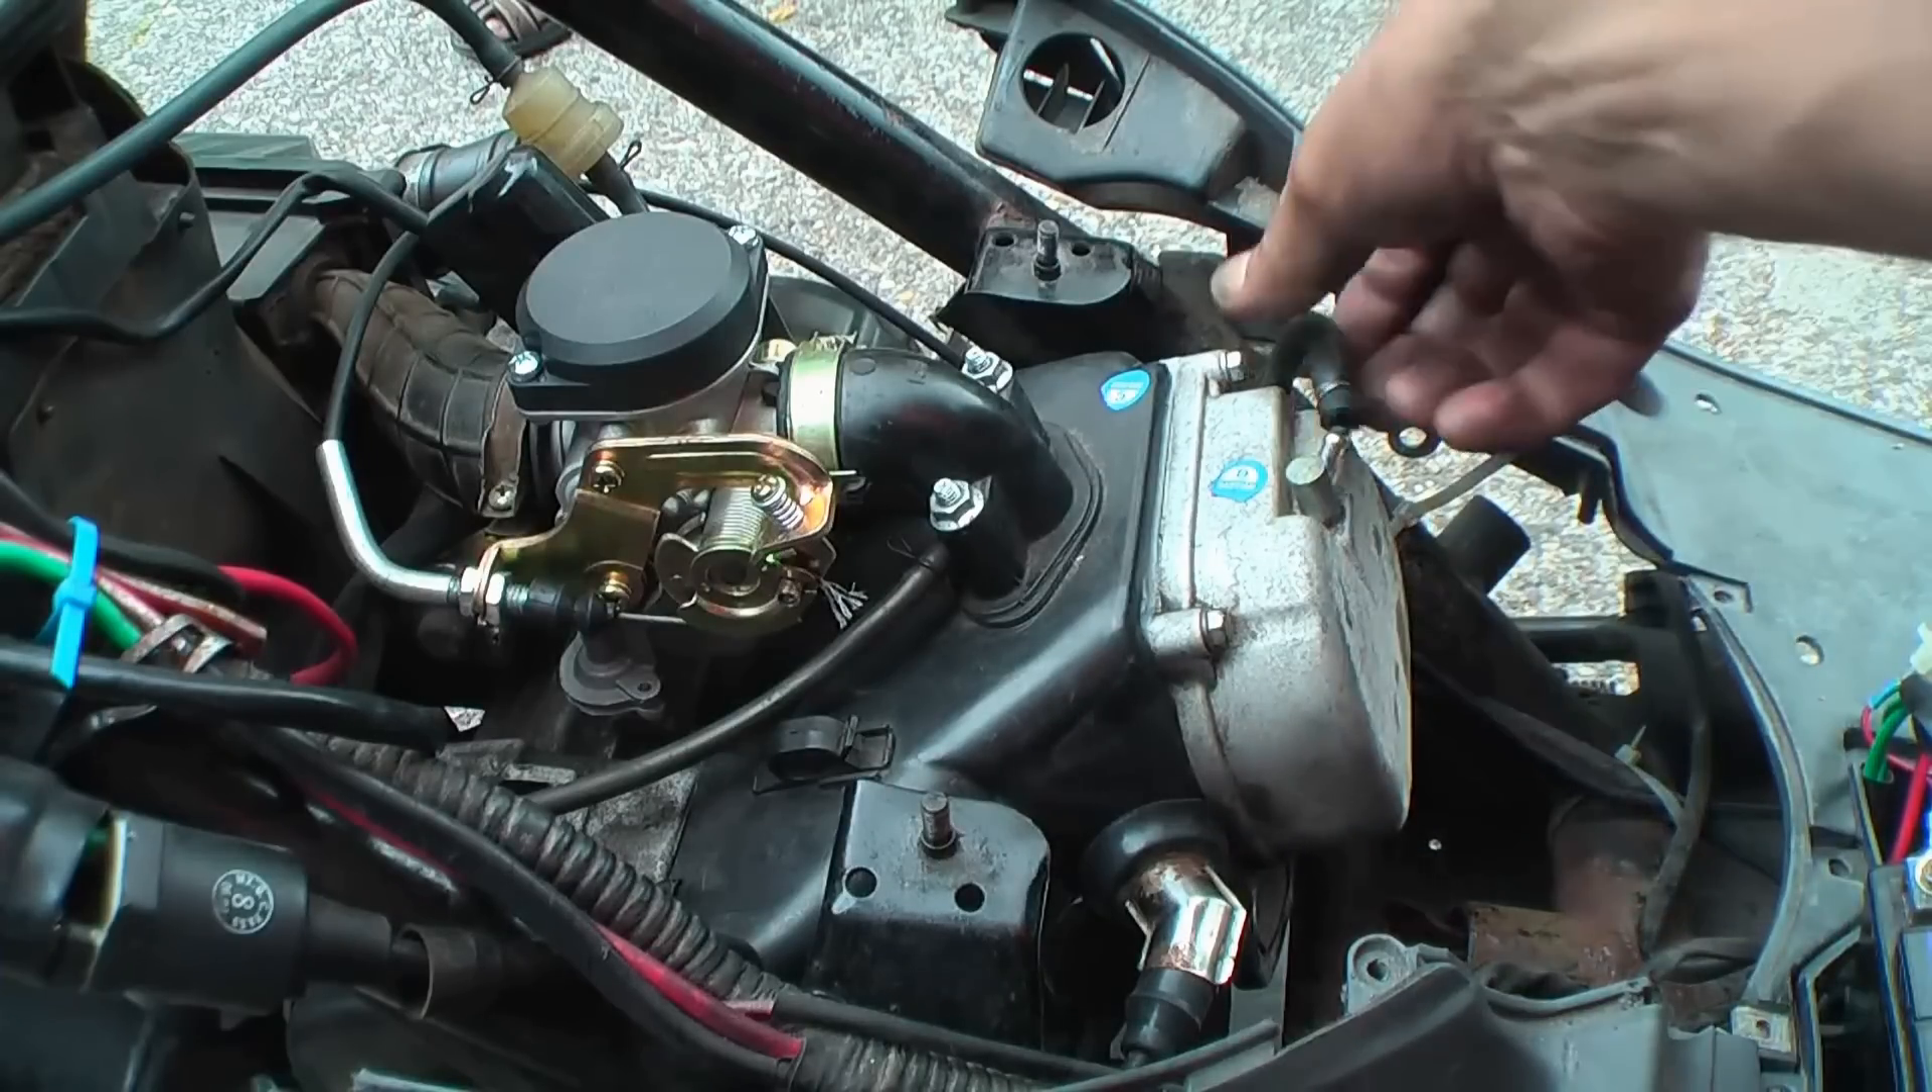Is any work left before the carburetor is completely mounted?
No.